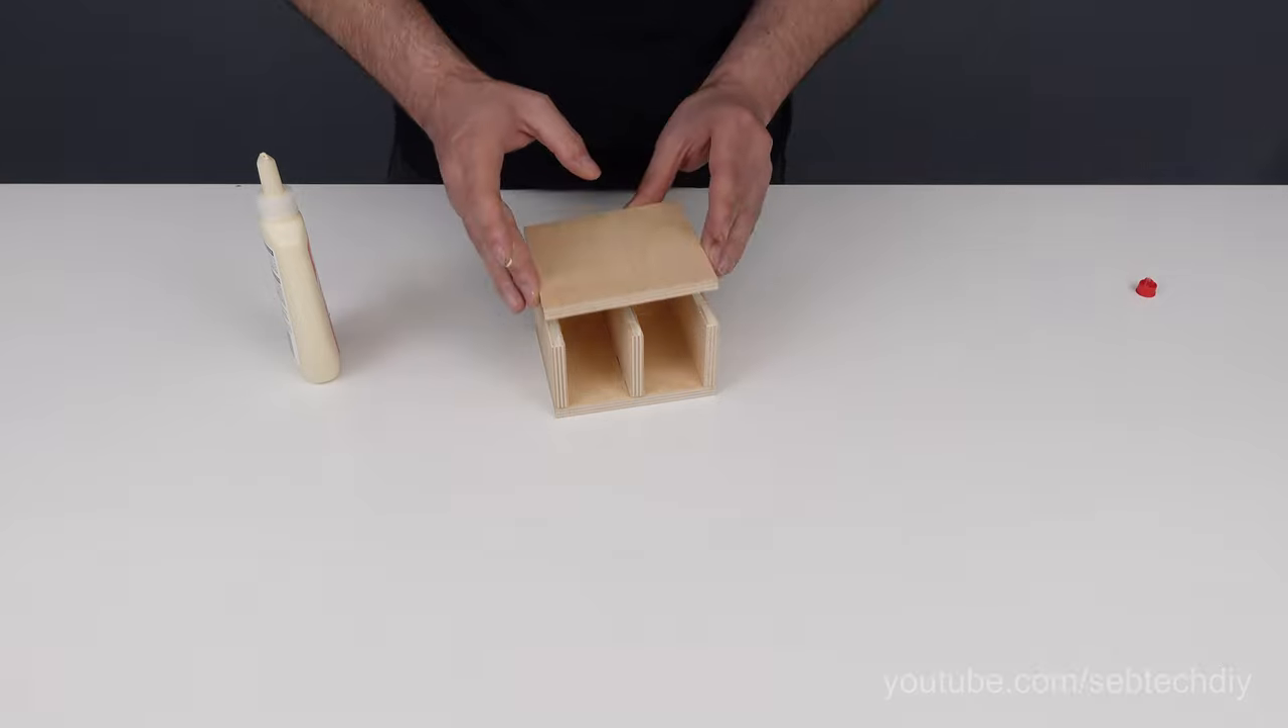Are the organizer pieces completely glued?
No.